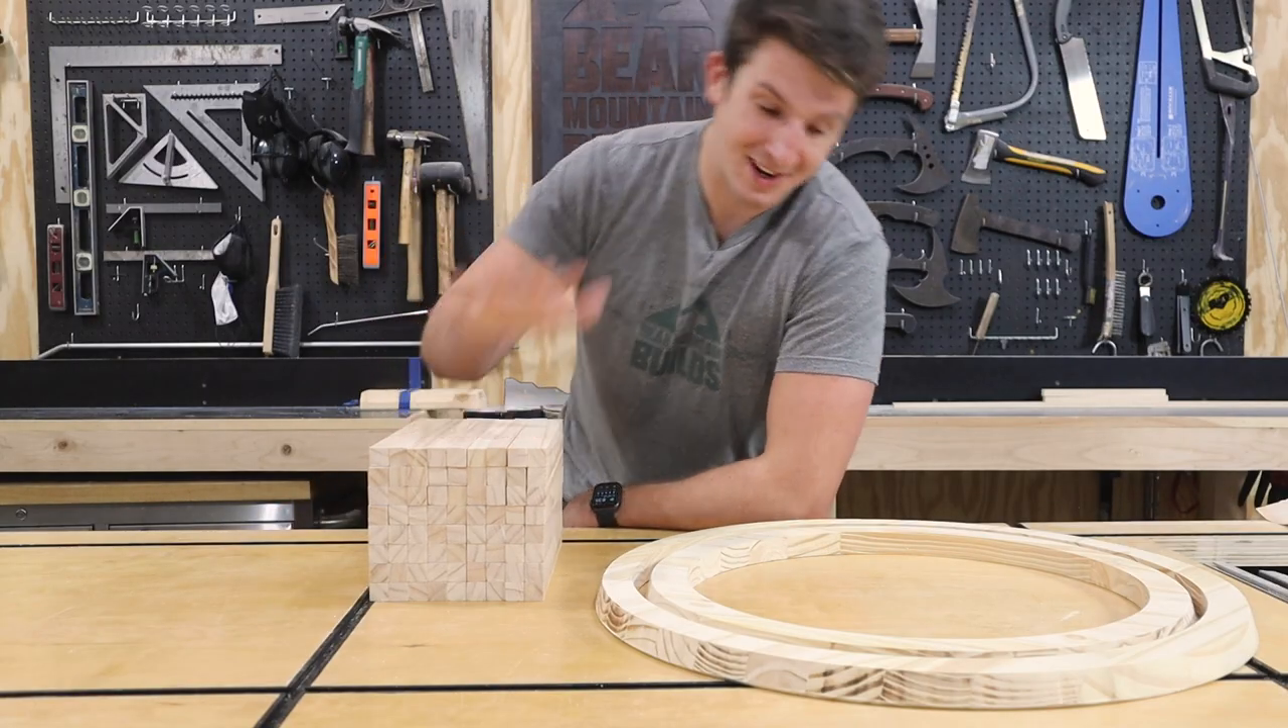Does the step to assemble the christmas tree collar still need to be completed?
Yes.